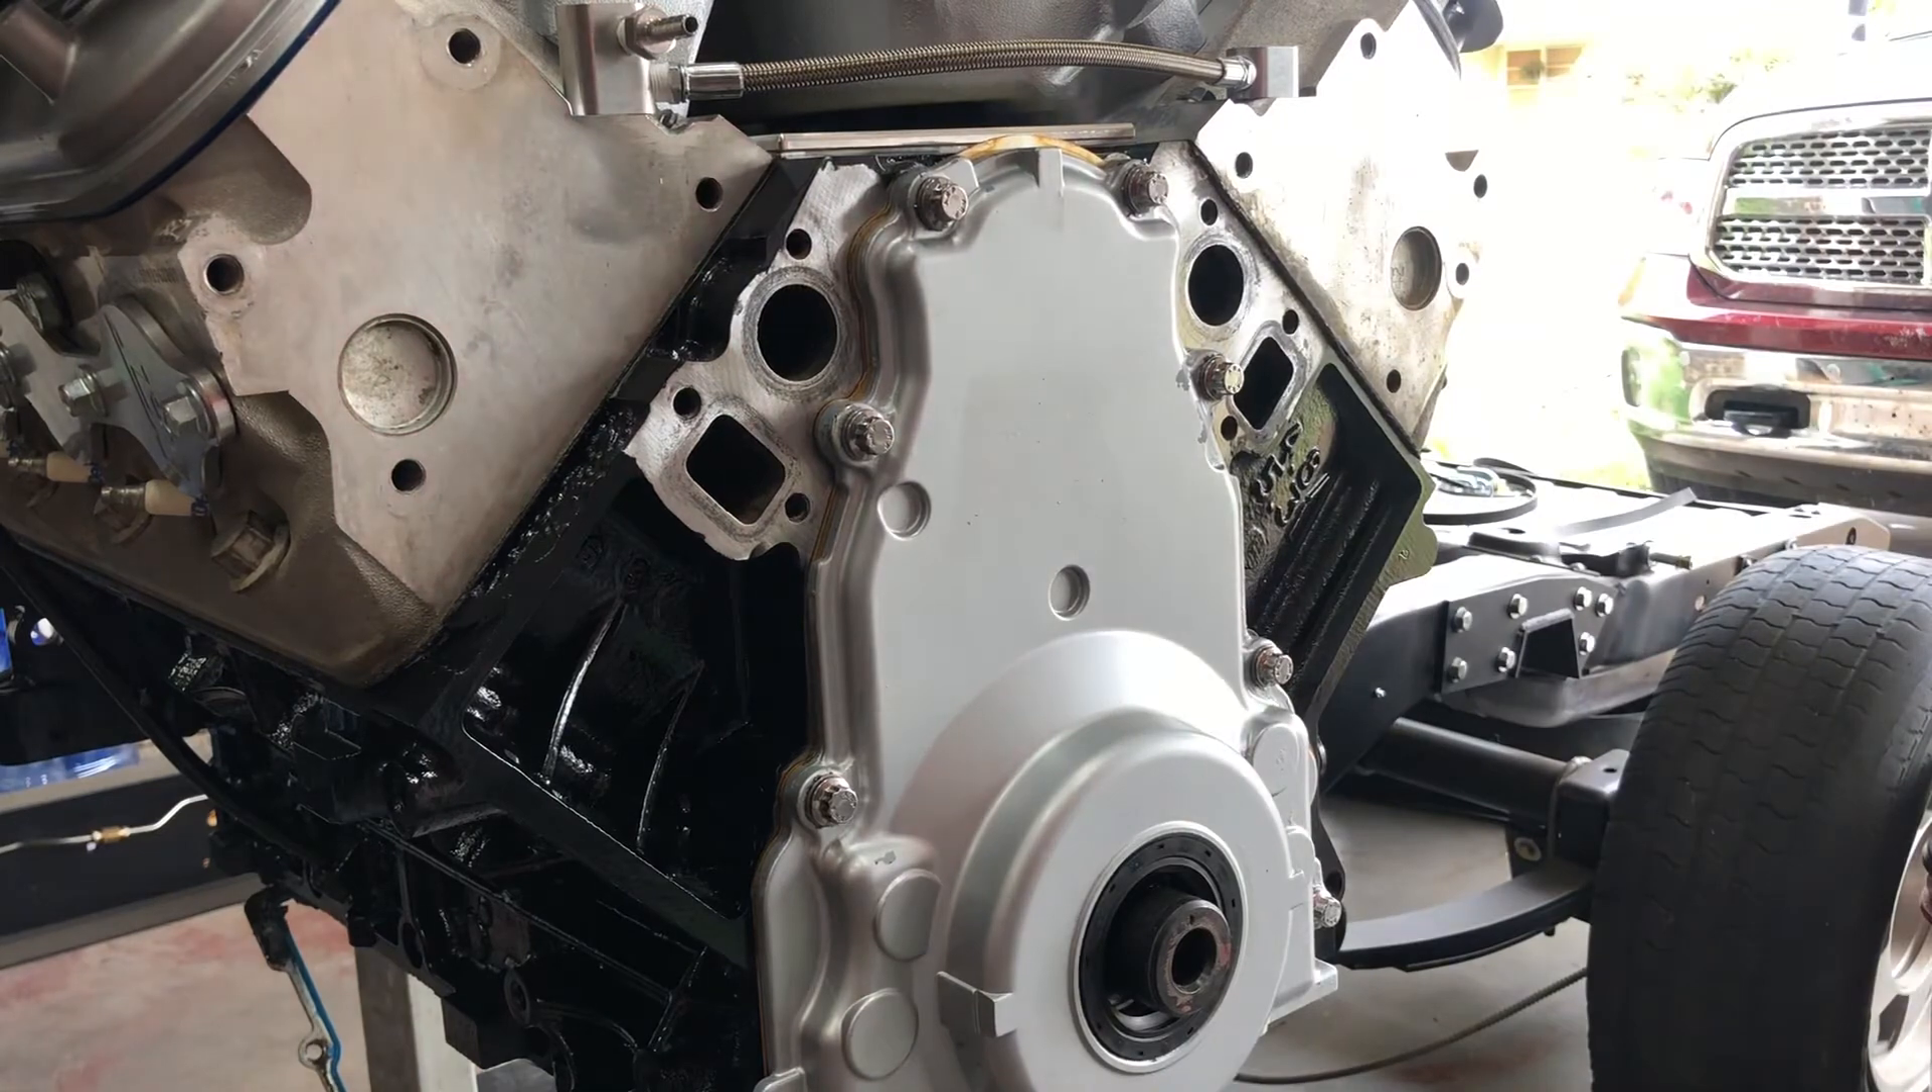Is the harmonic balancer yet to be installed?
Yes.